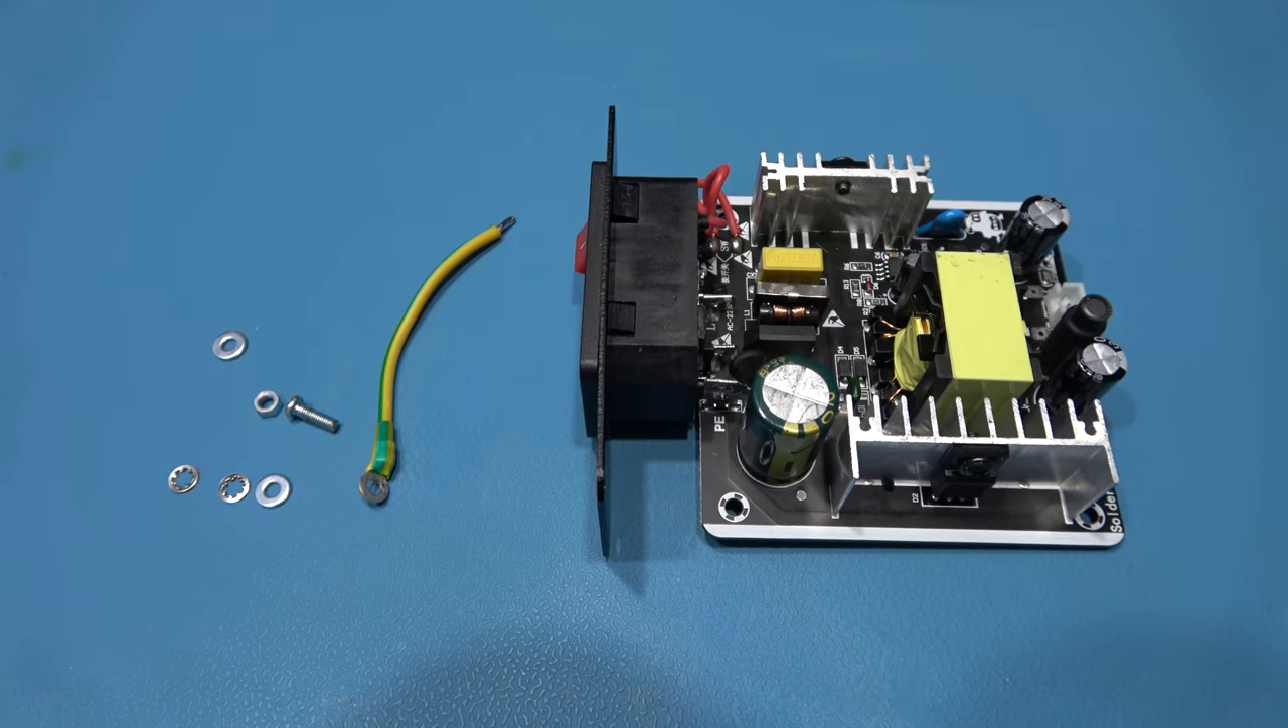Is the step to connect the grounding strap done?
No.